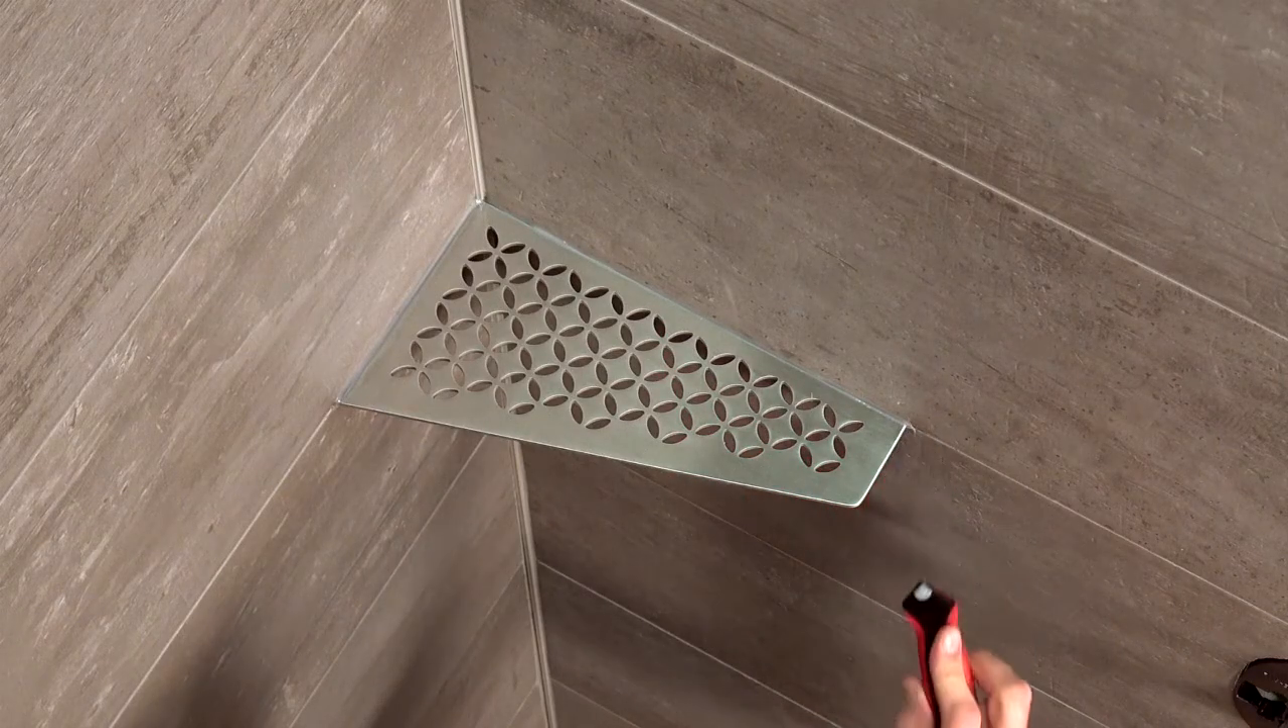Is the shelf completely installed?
Yes.